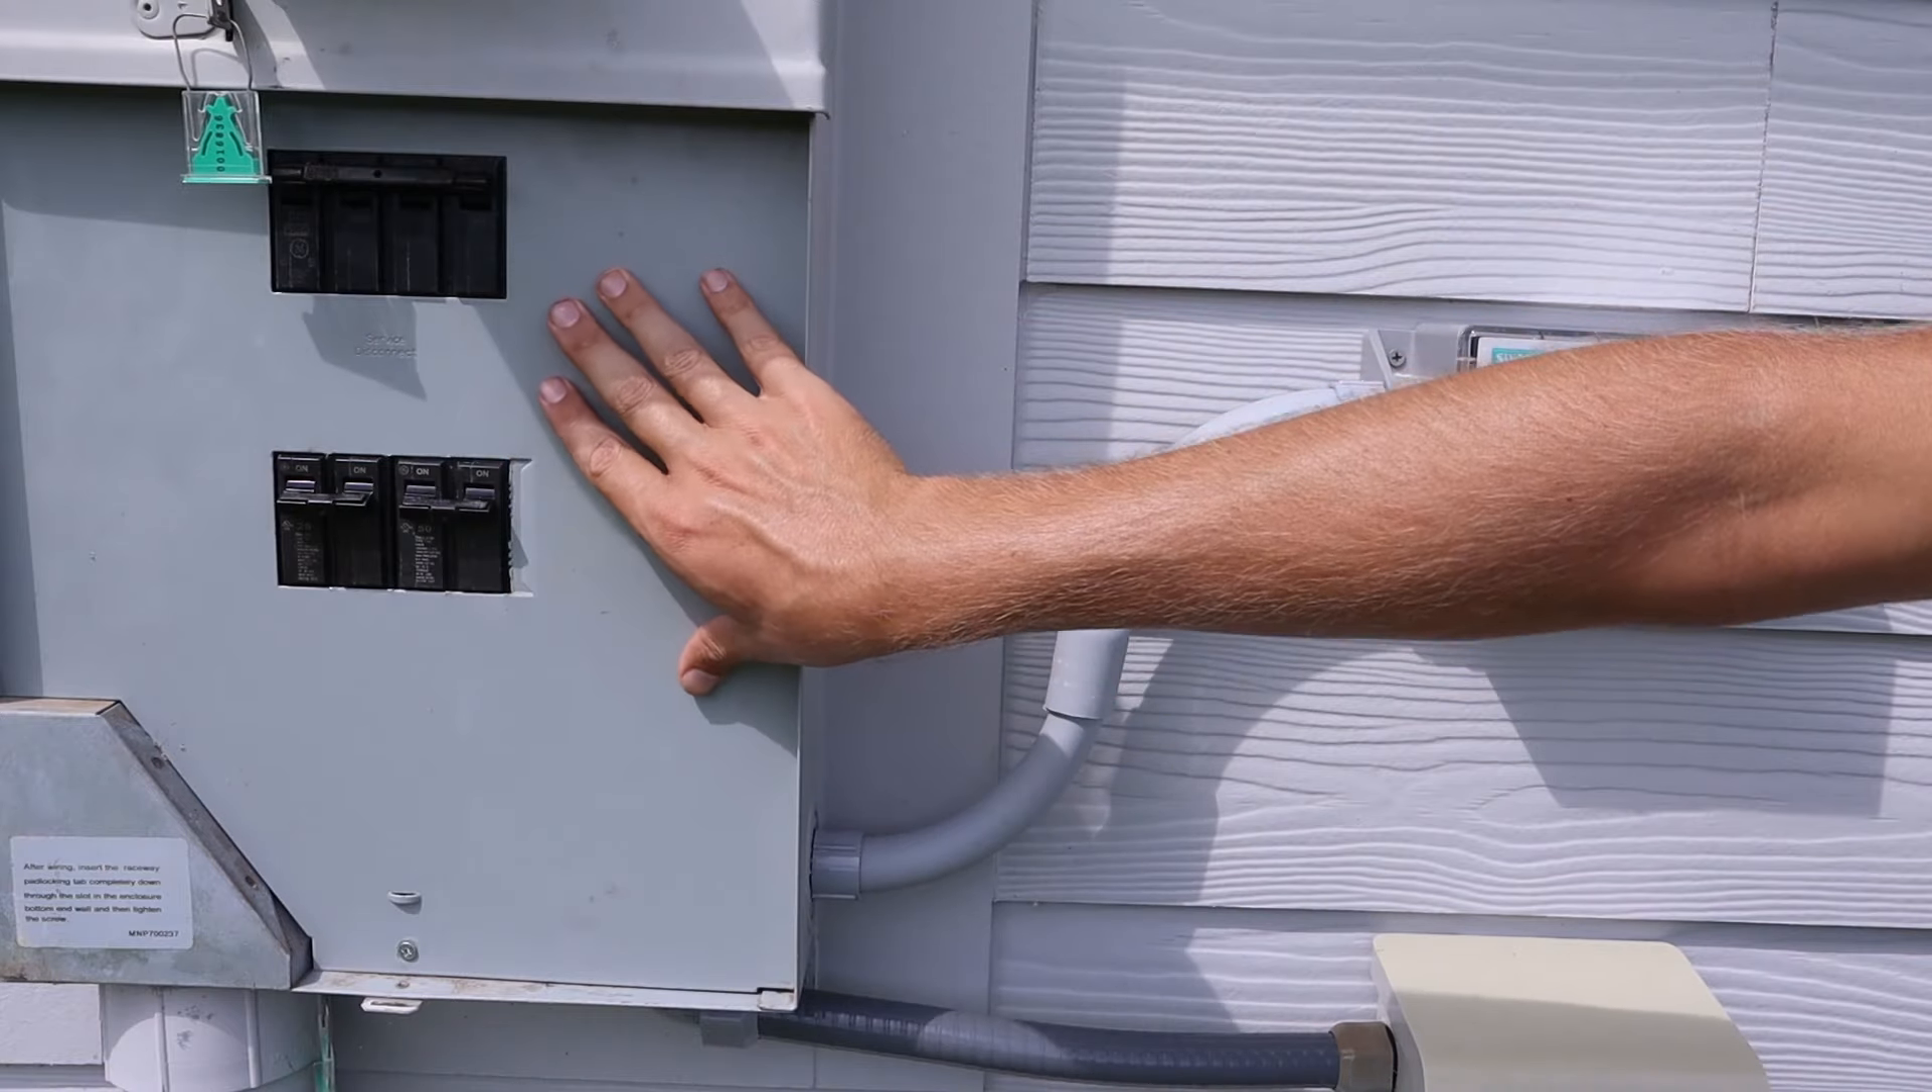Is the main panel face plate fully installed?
Yes.